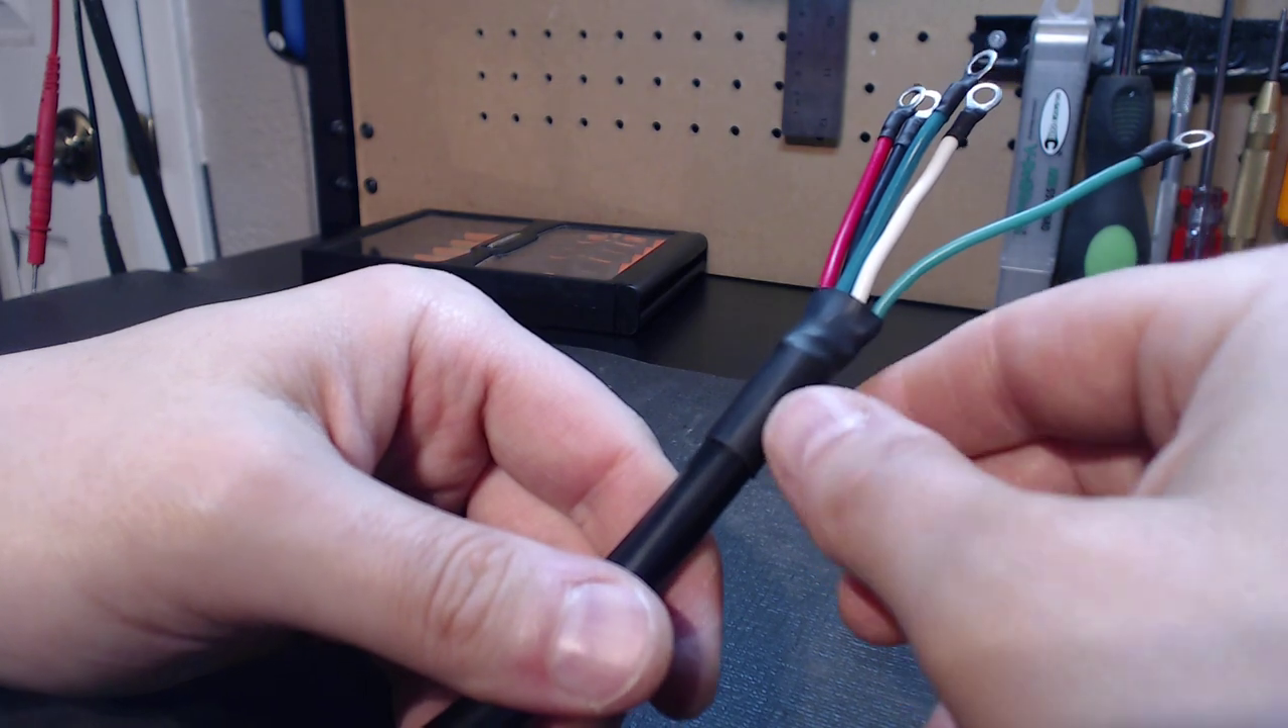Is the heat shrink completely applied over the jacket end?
Yes.